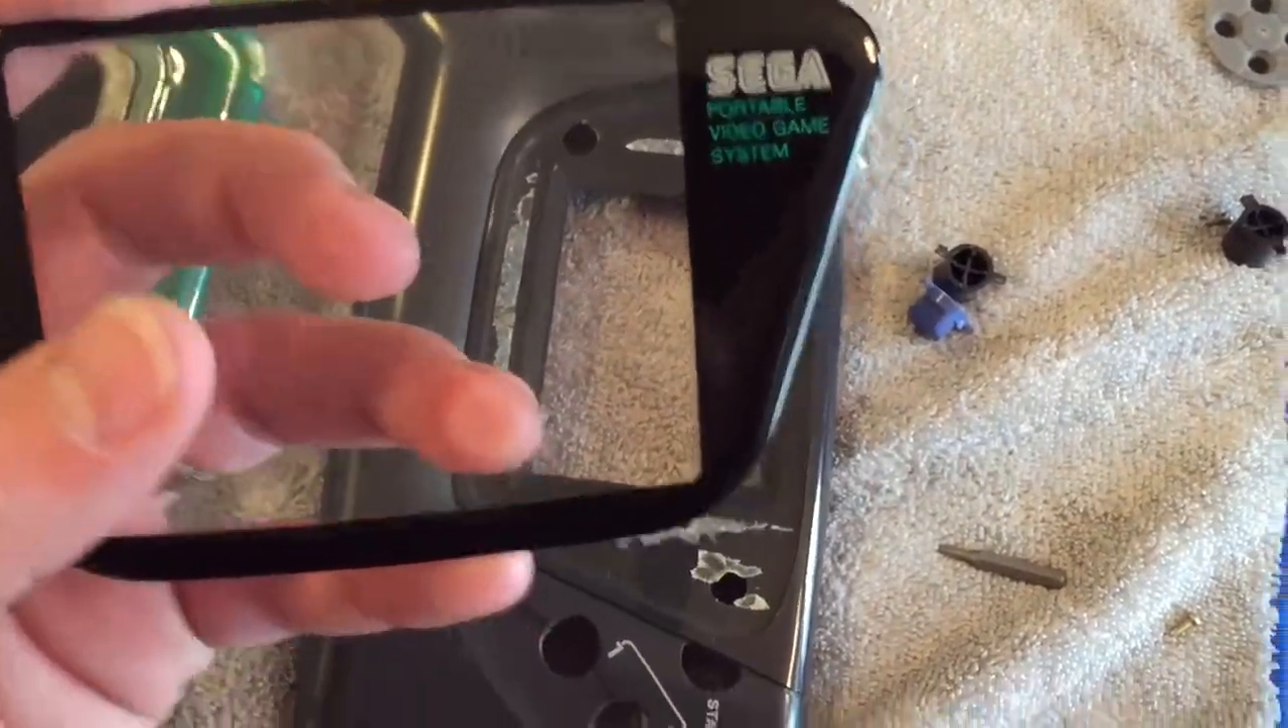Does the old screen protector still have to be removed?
No.